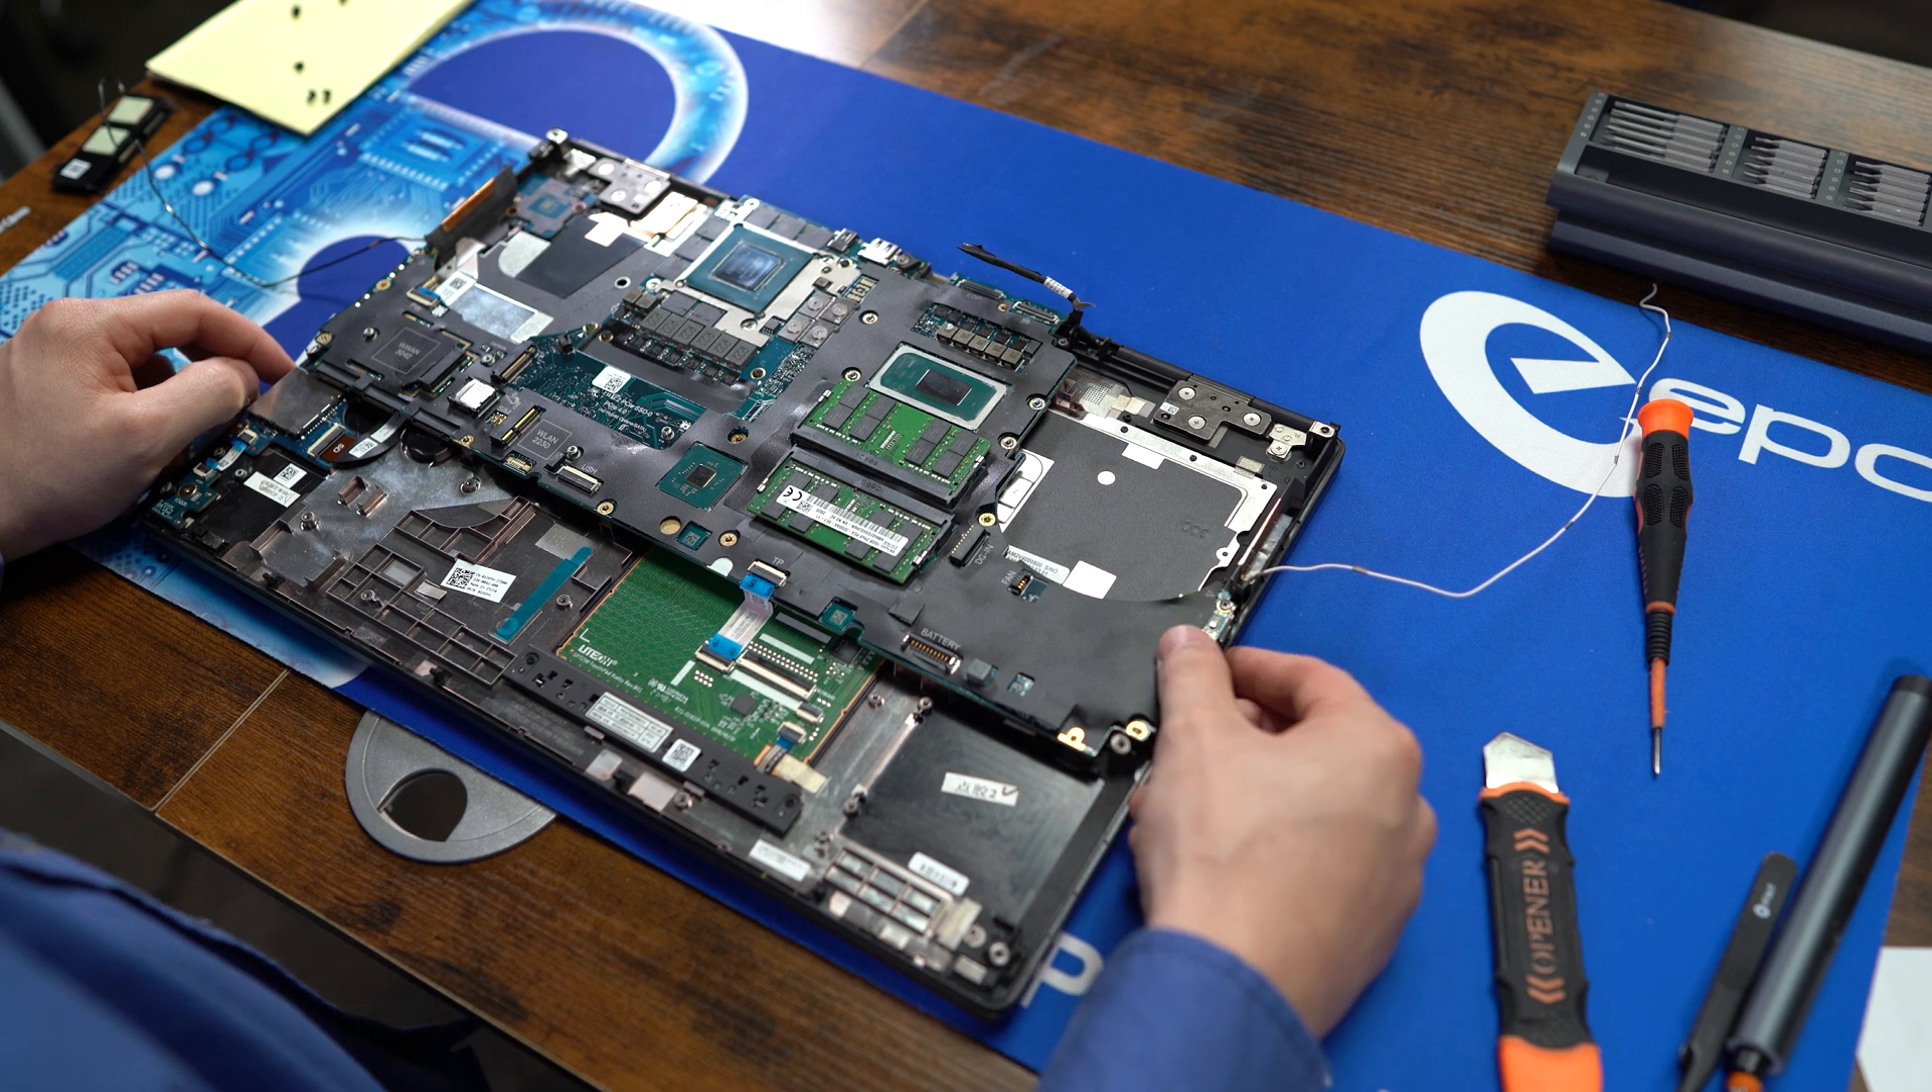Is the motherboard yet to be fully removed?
Yes.